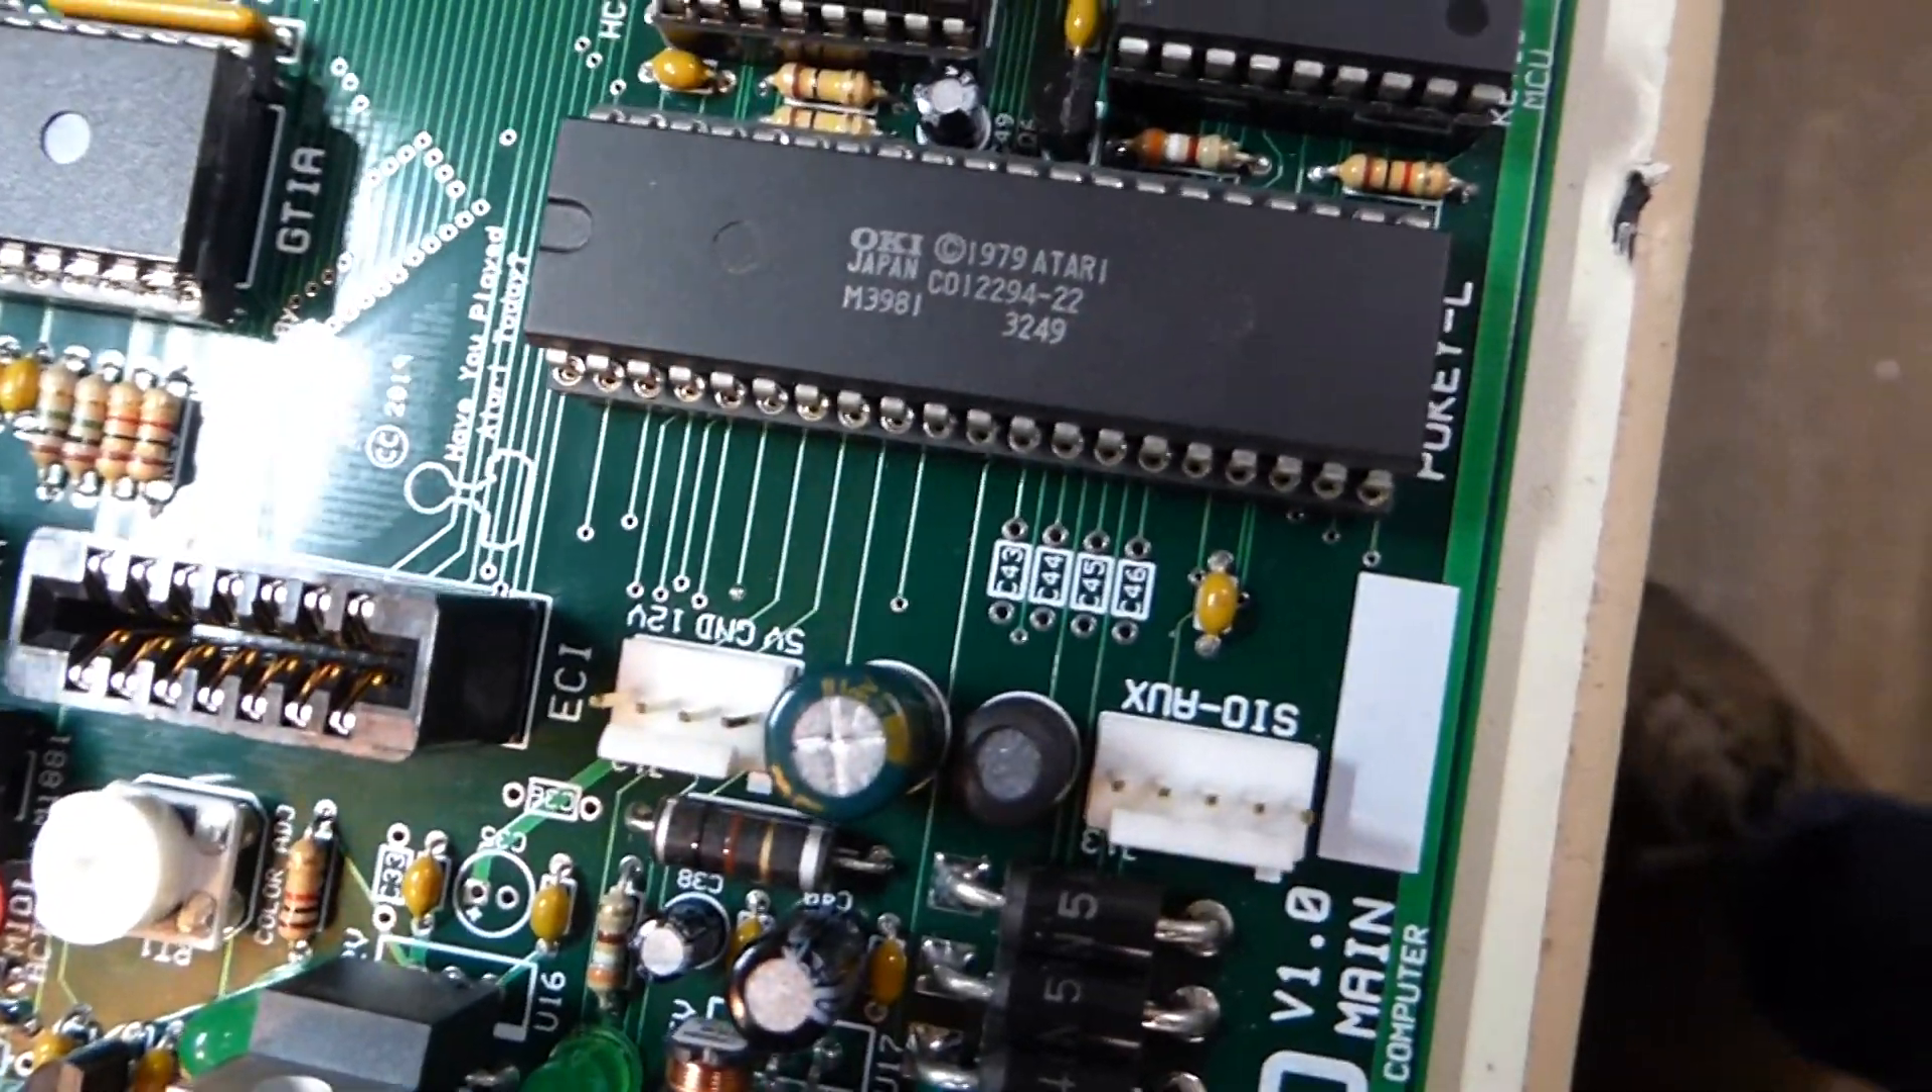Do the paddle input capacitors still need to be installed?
Yes.